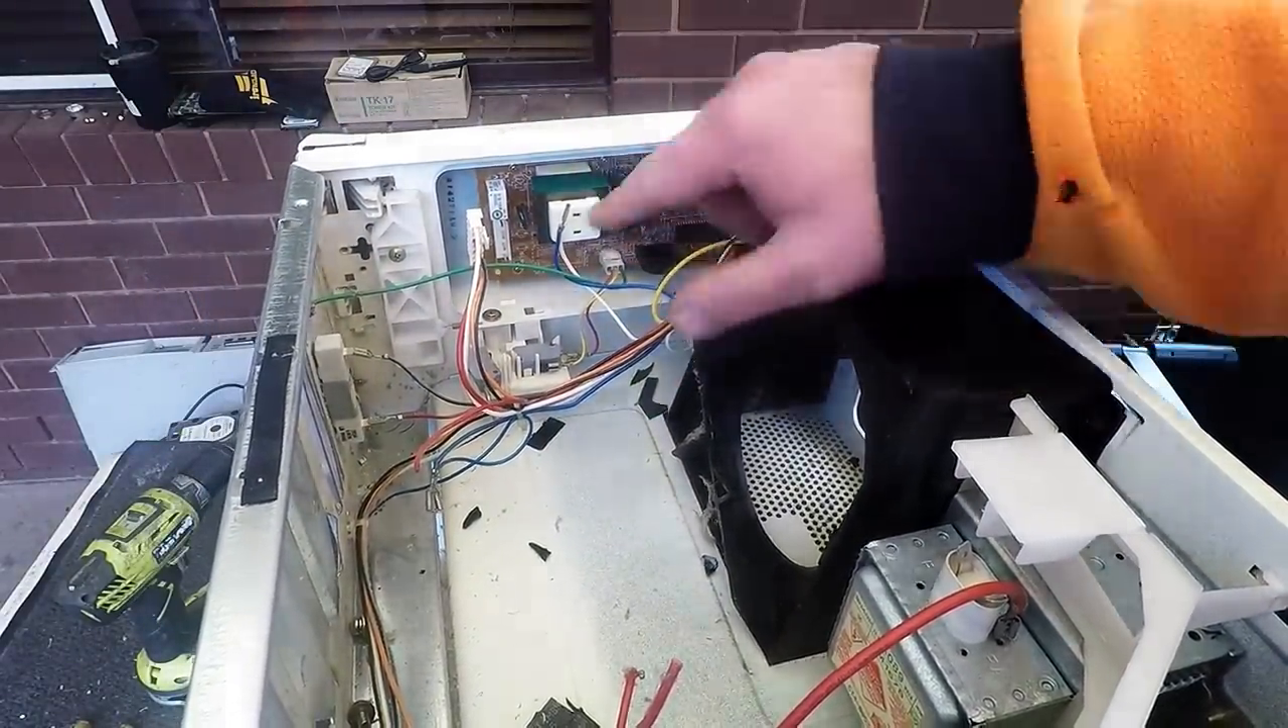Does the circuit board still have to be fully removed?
Yes.